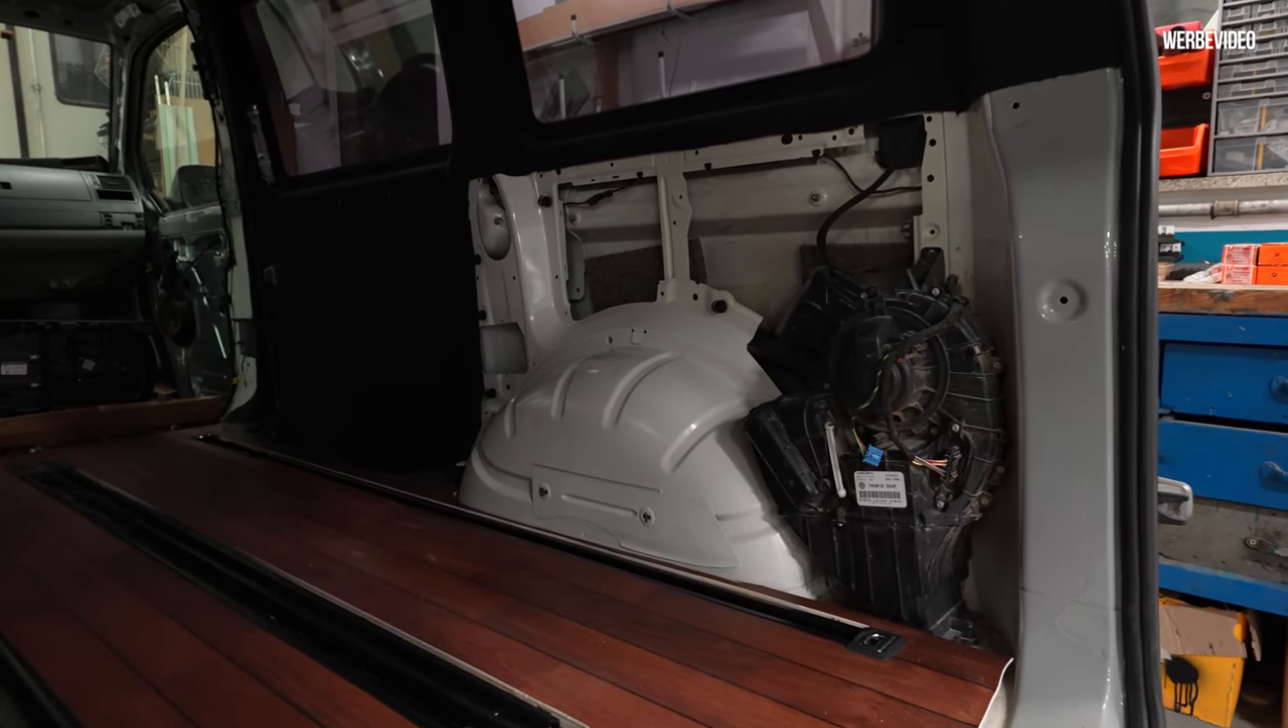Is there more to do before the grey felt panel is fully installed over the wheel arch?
Yes.